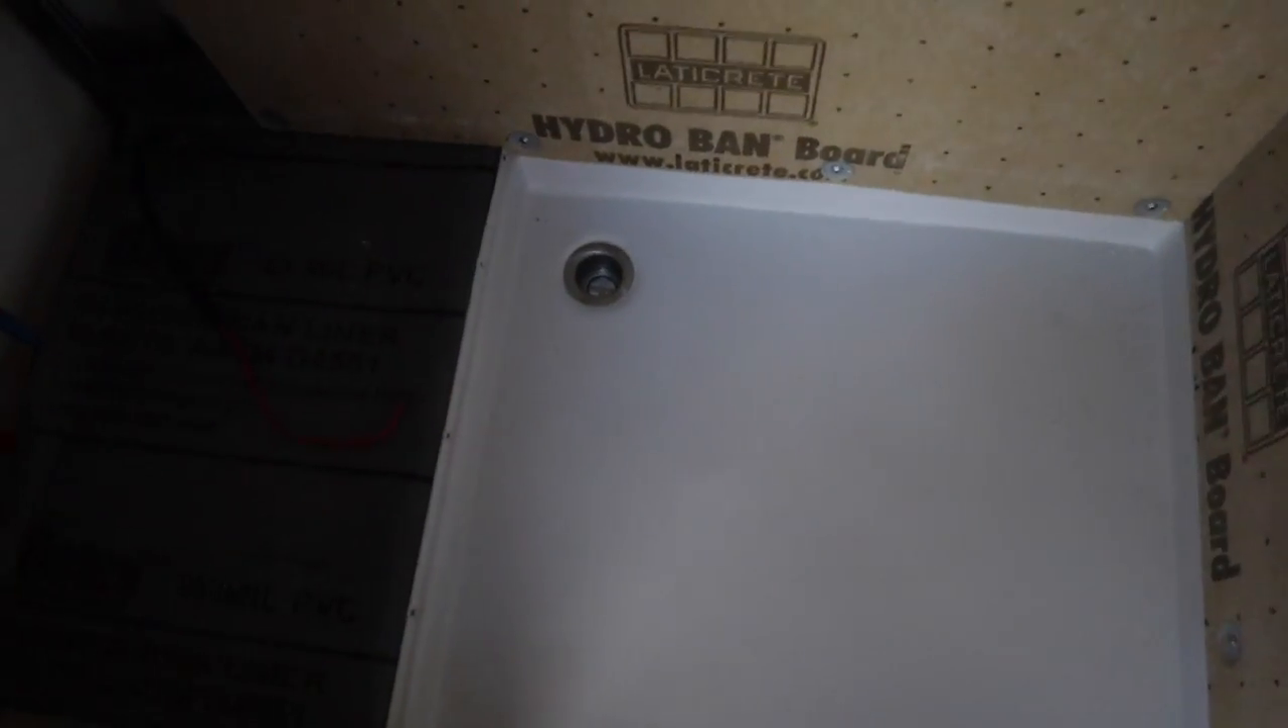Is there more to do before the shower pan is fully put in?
No.